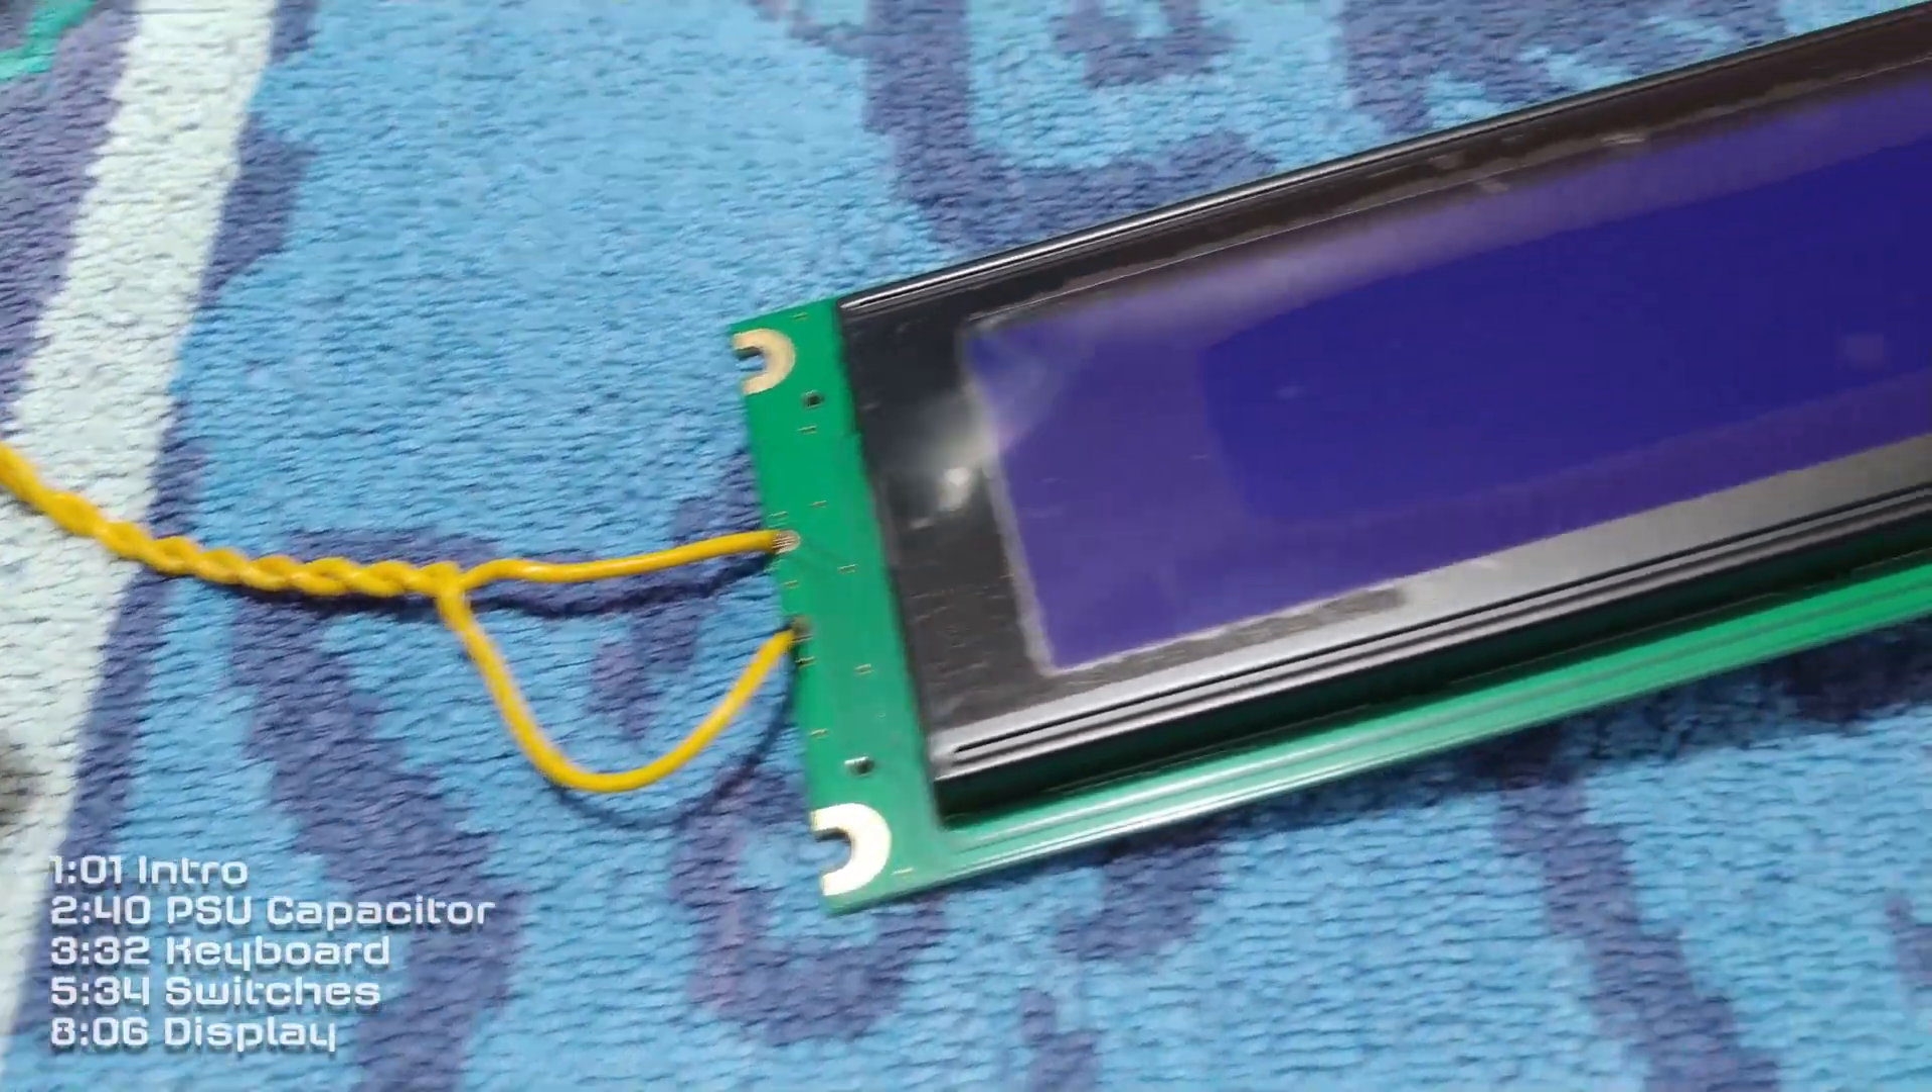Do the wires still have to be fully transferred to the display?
No.